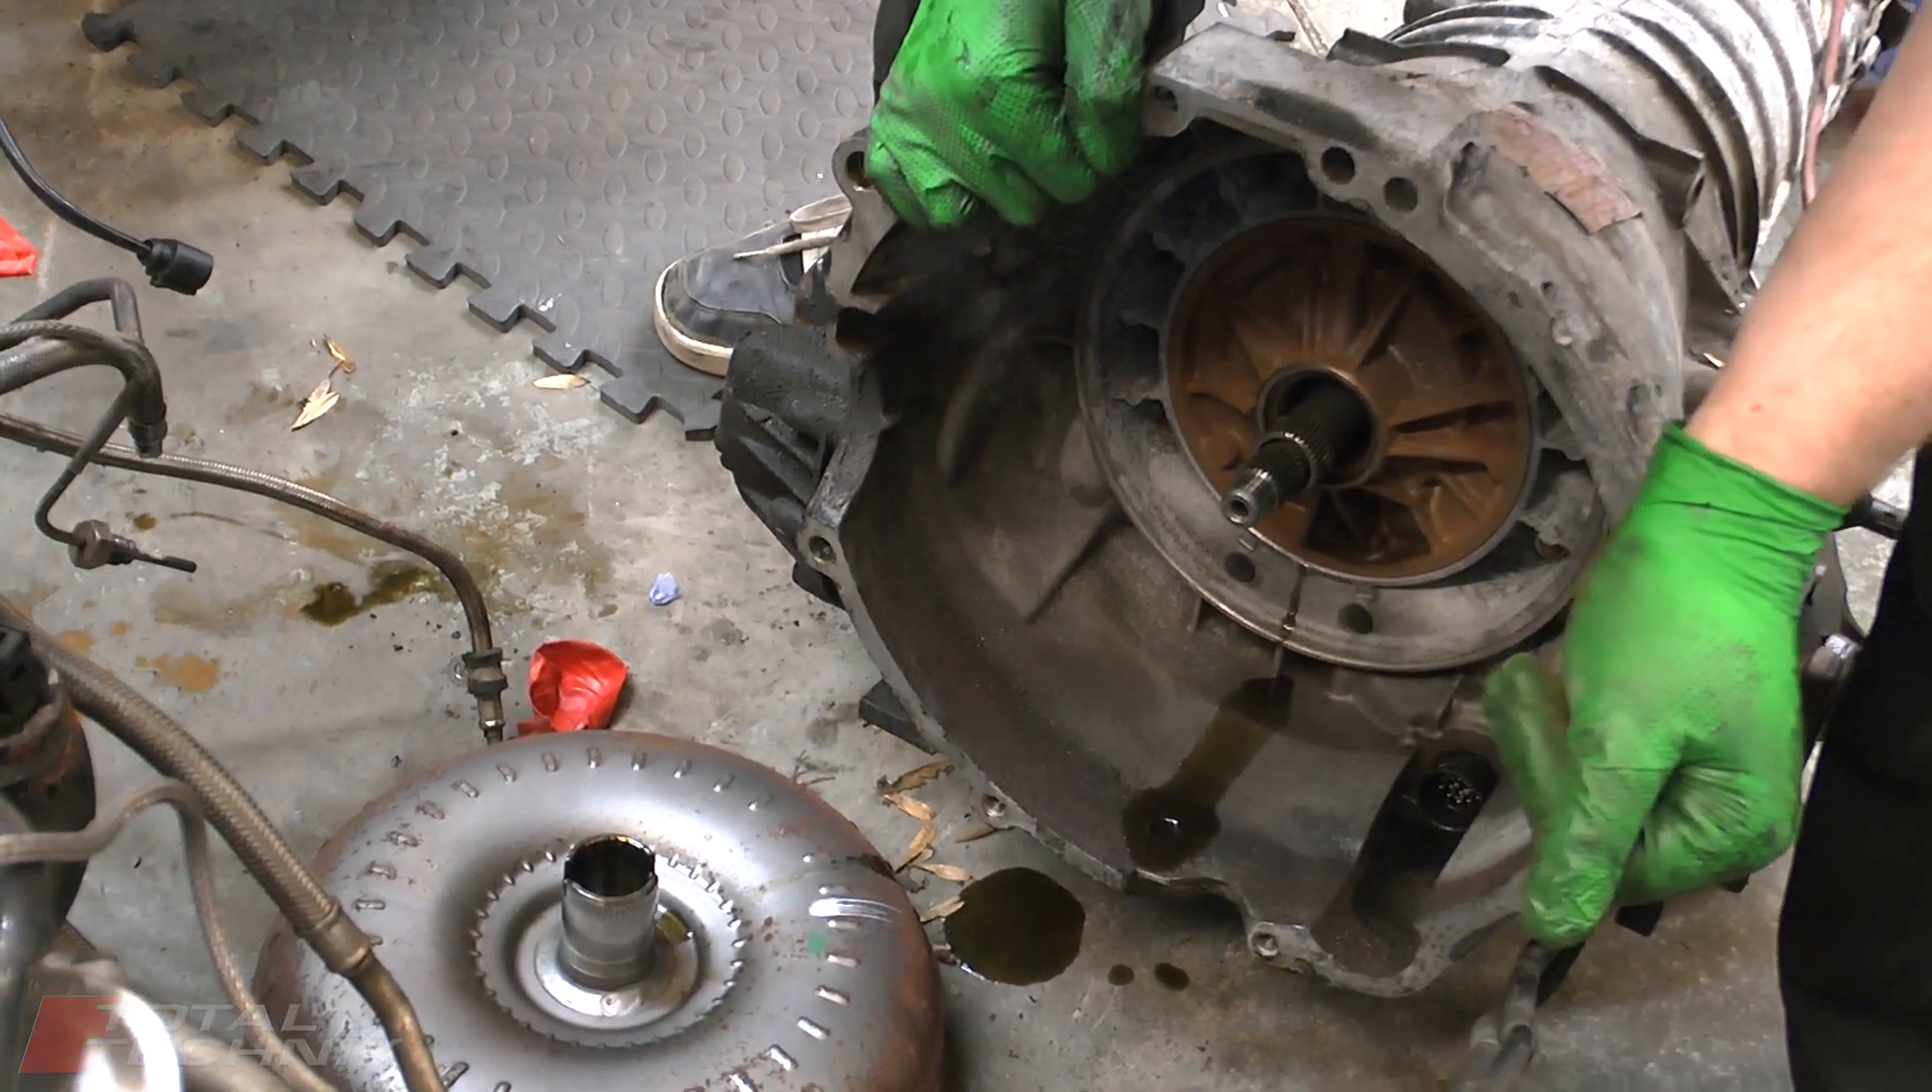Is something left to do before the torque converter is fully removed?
No.